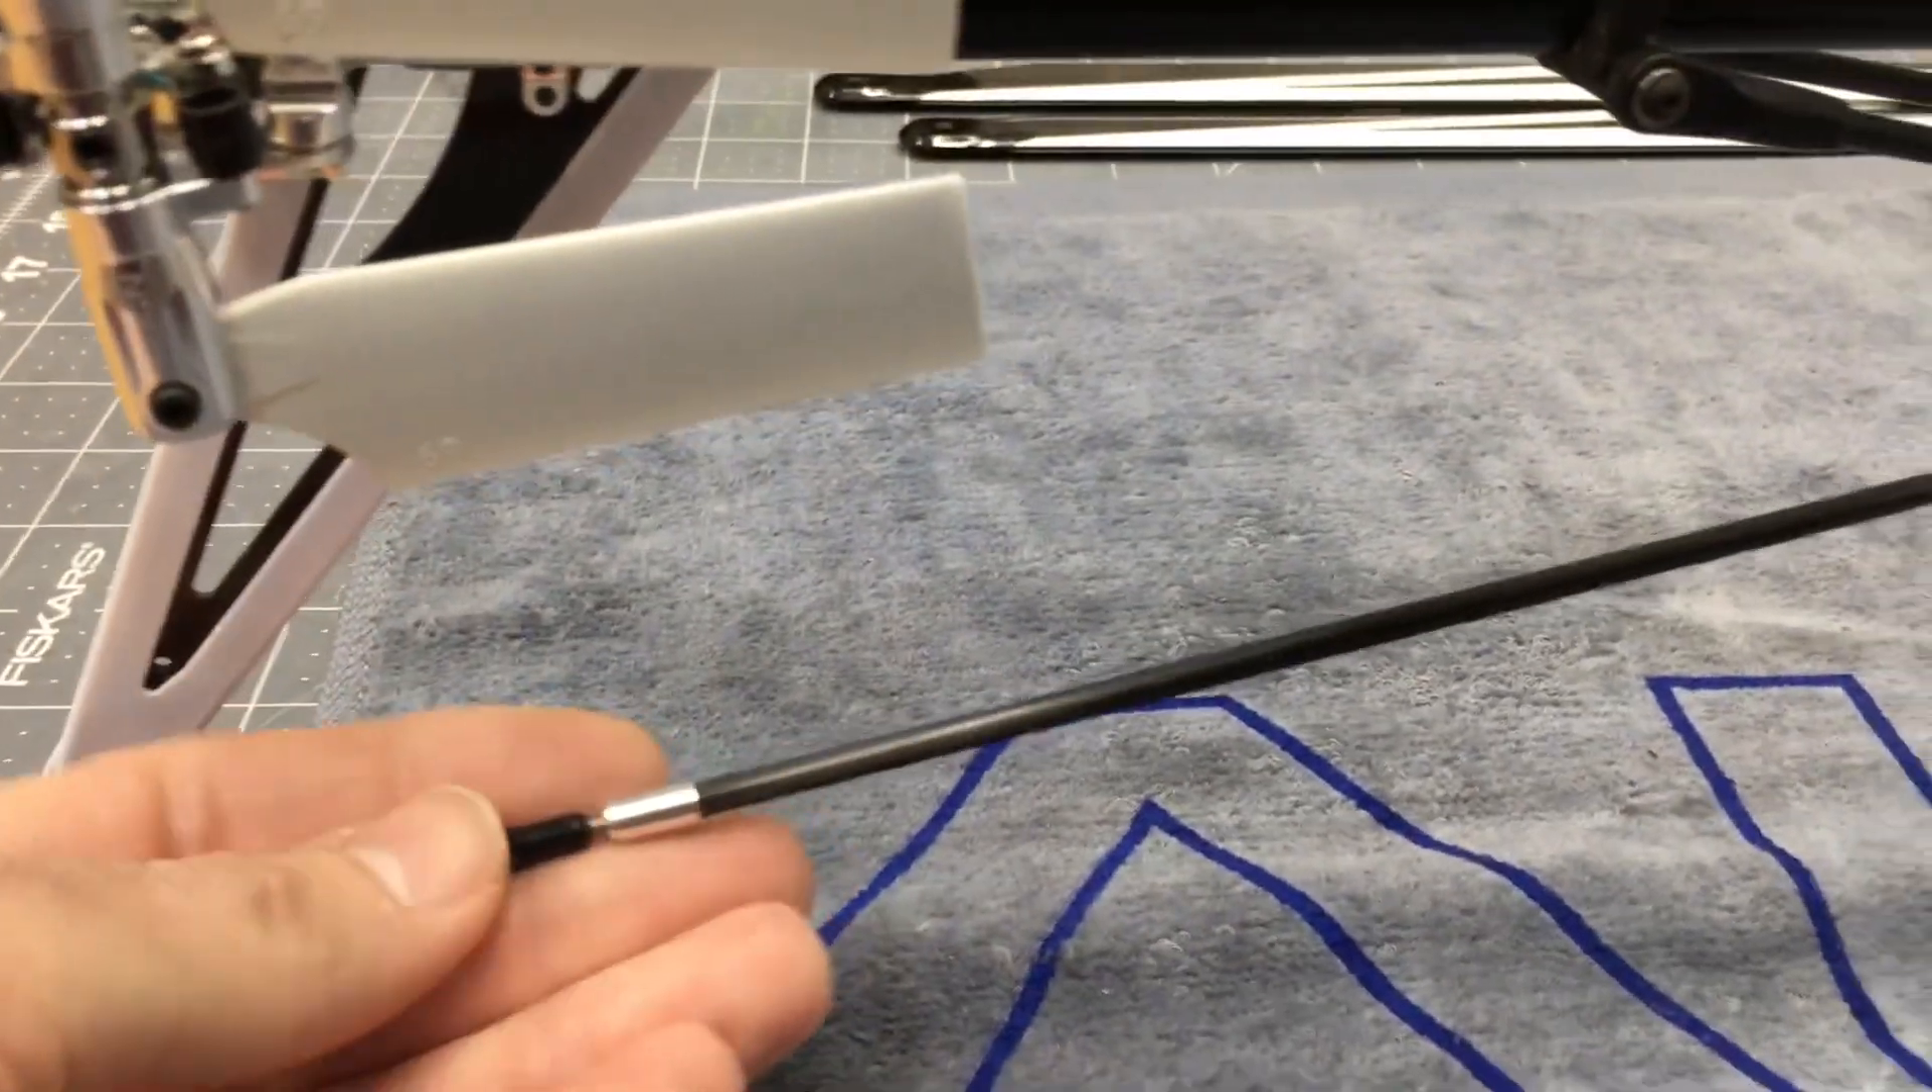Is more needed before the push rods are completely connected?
Yes.